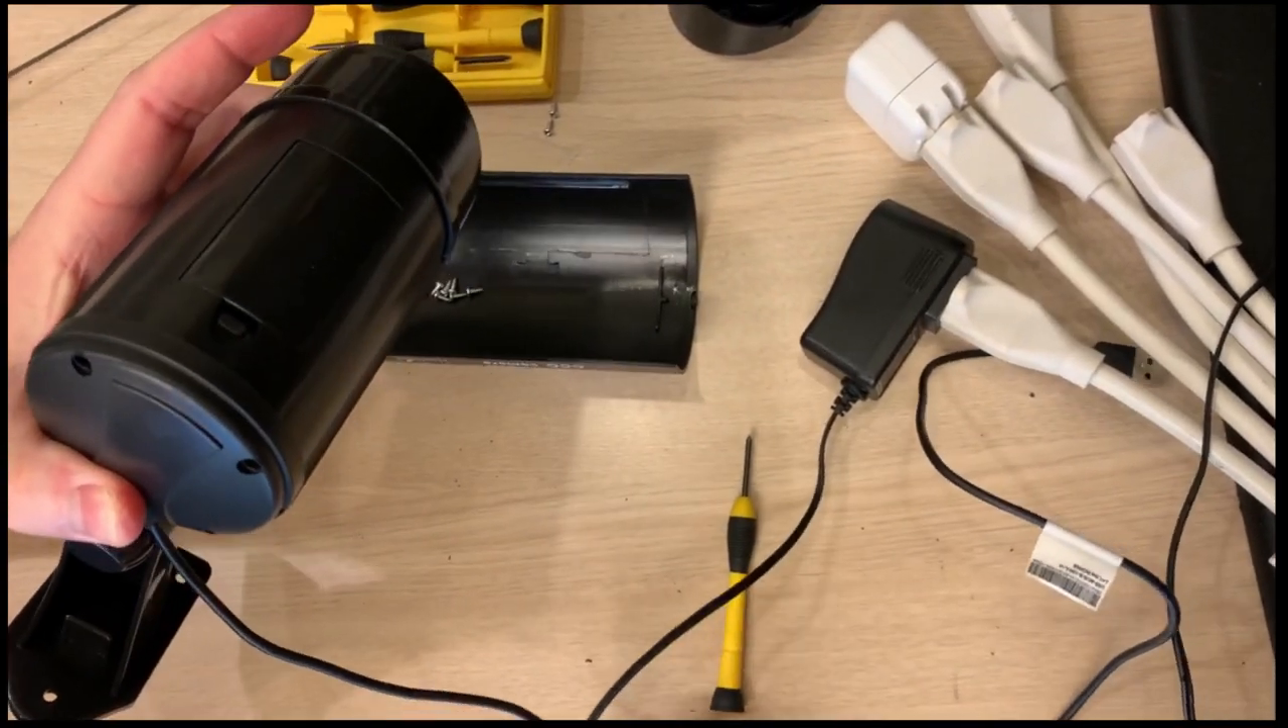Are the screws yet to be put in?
Yes.